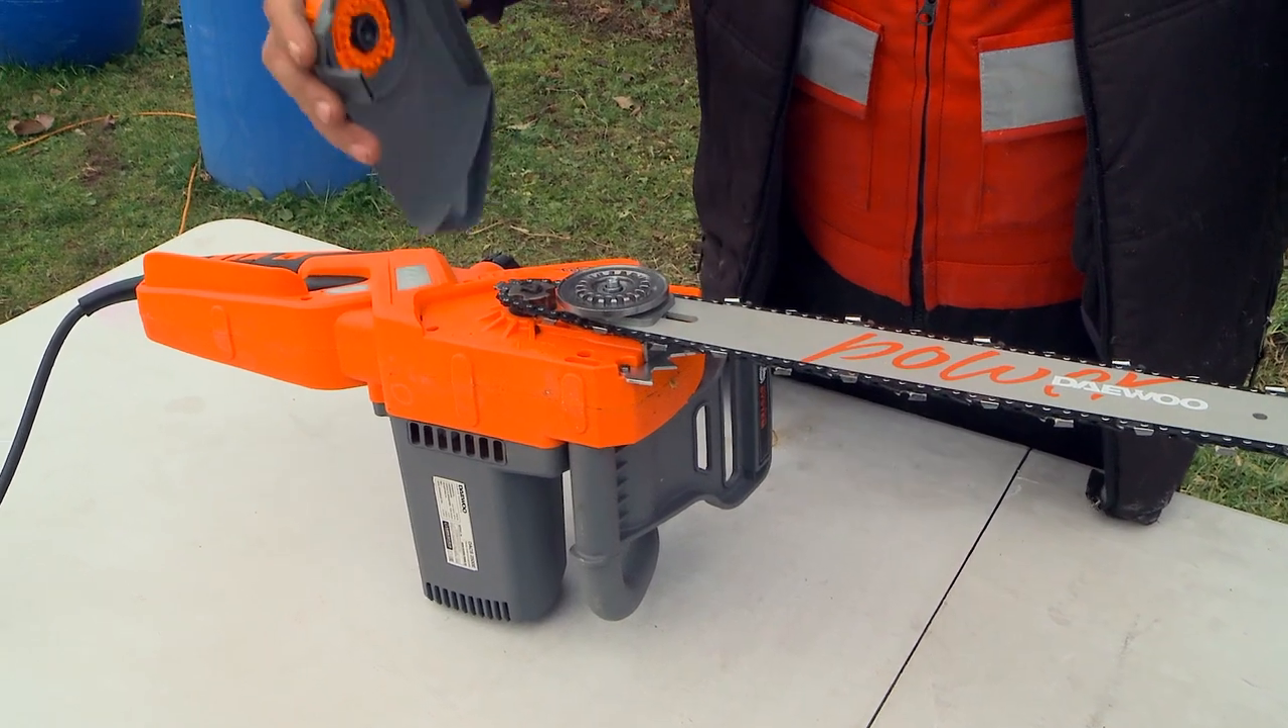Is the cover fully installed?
No.